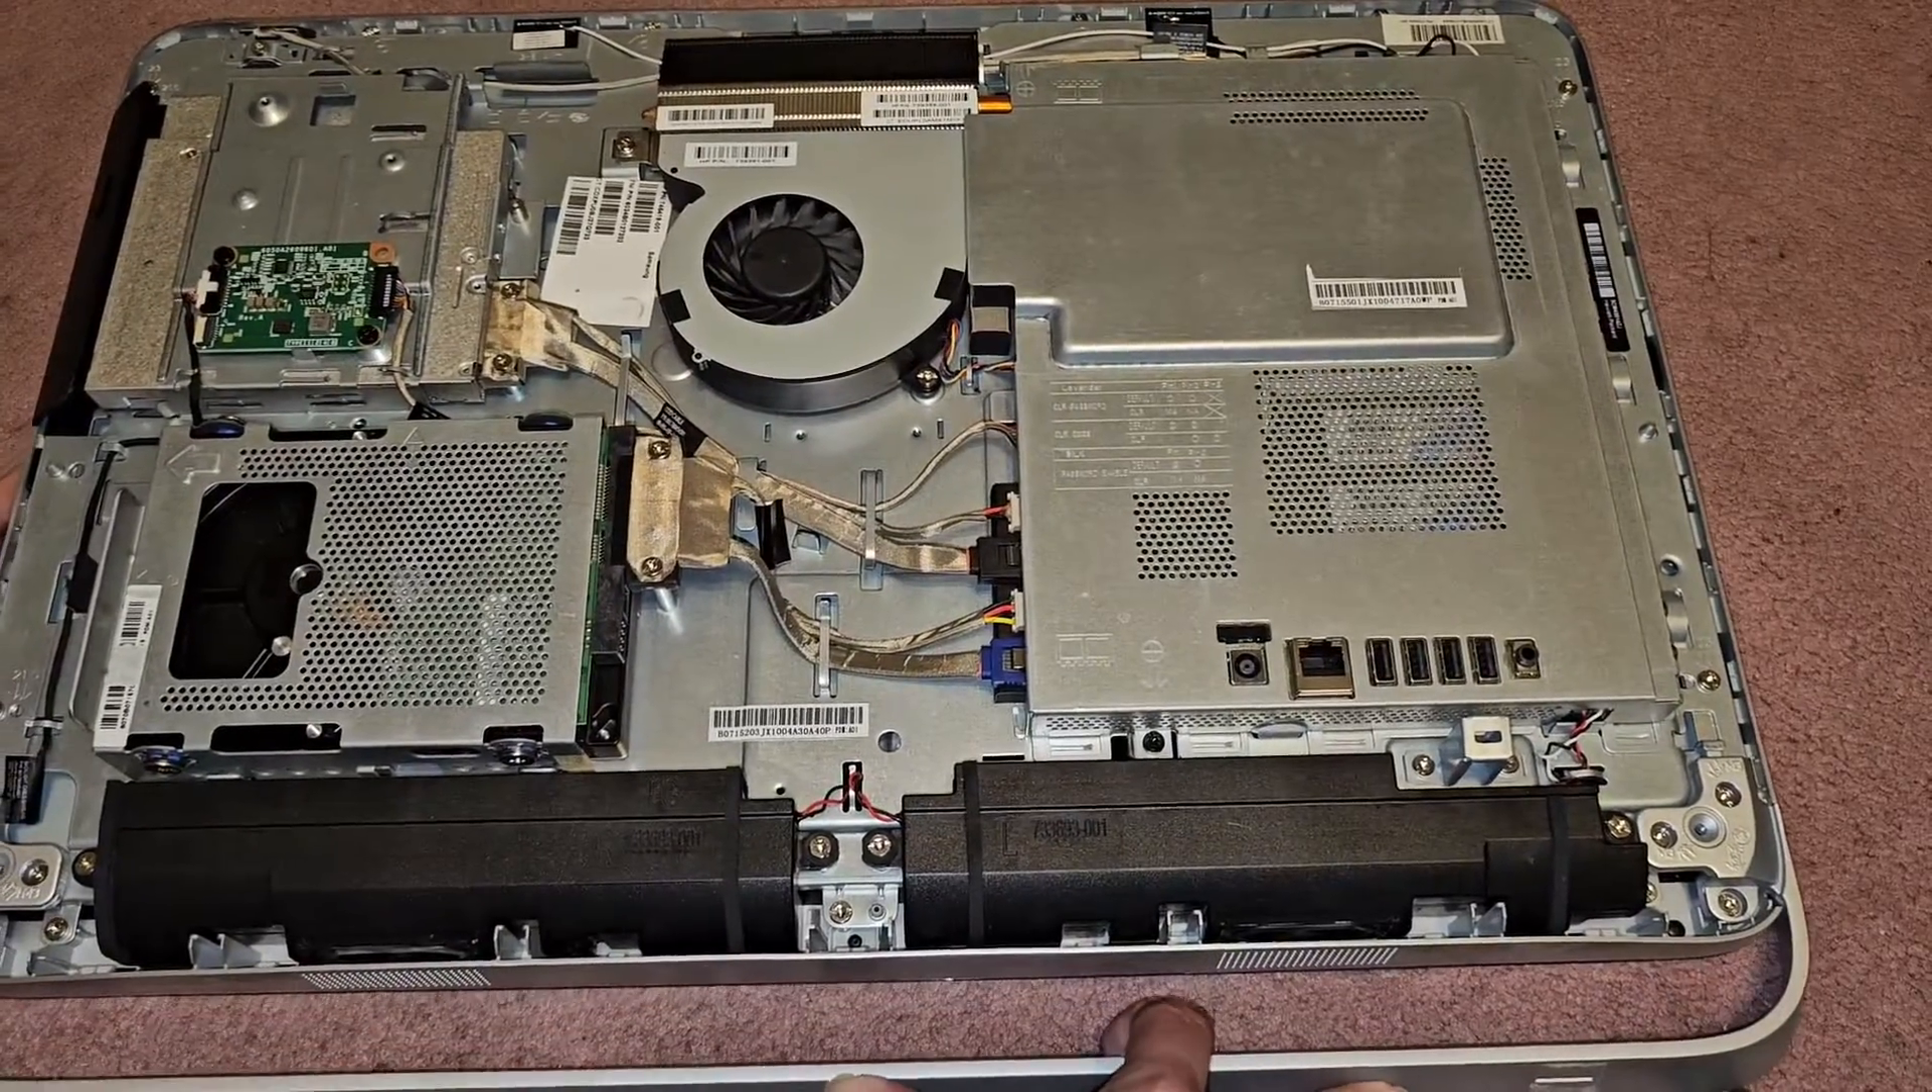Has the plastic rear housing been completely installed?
No.